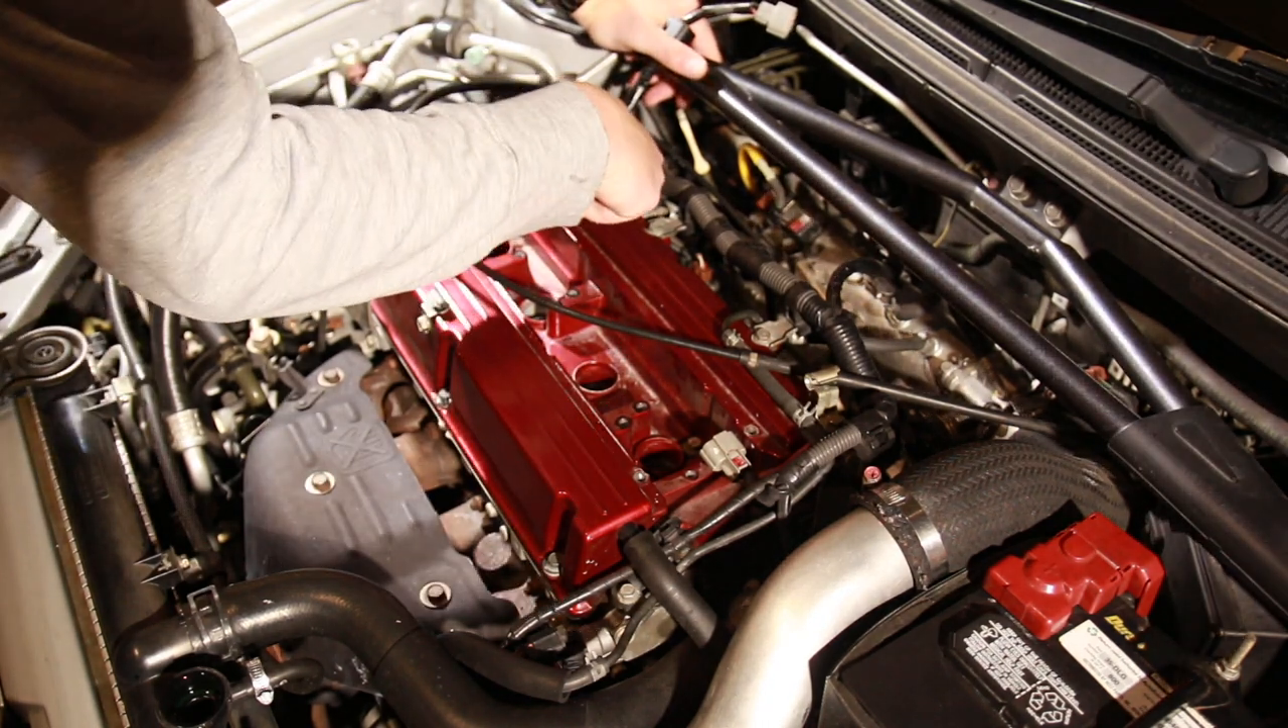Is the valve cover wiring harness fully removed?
No.